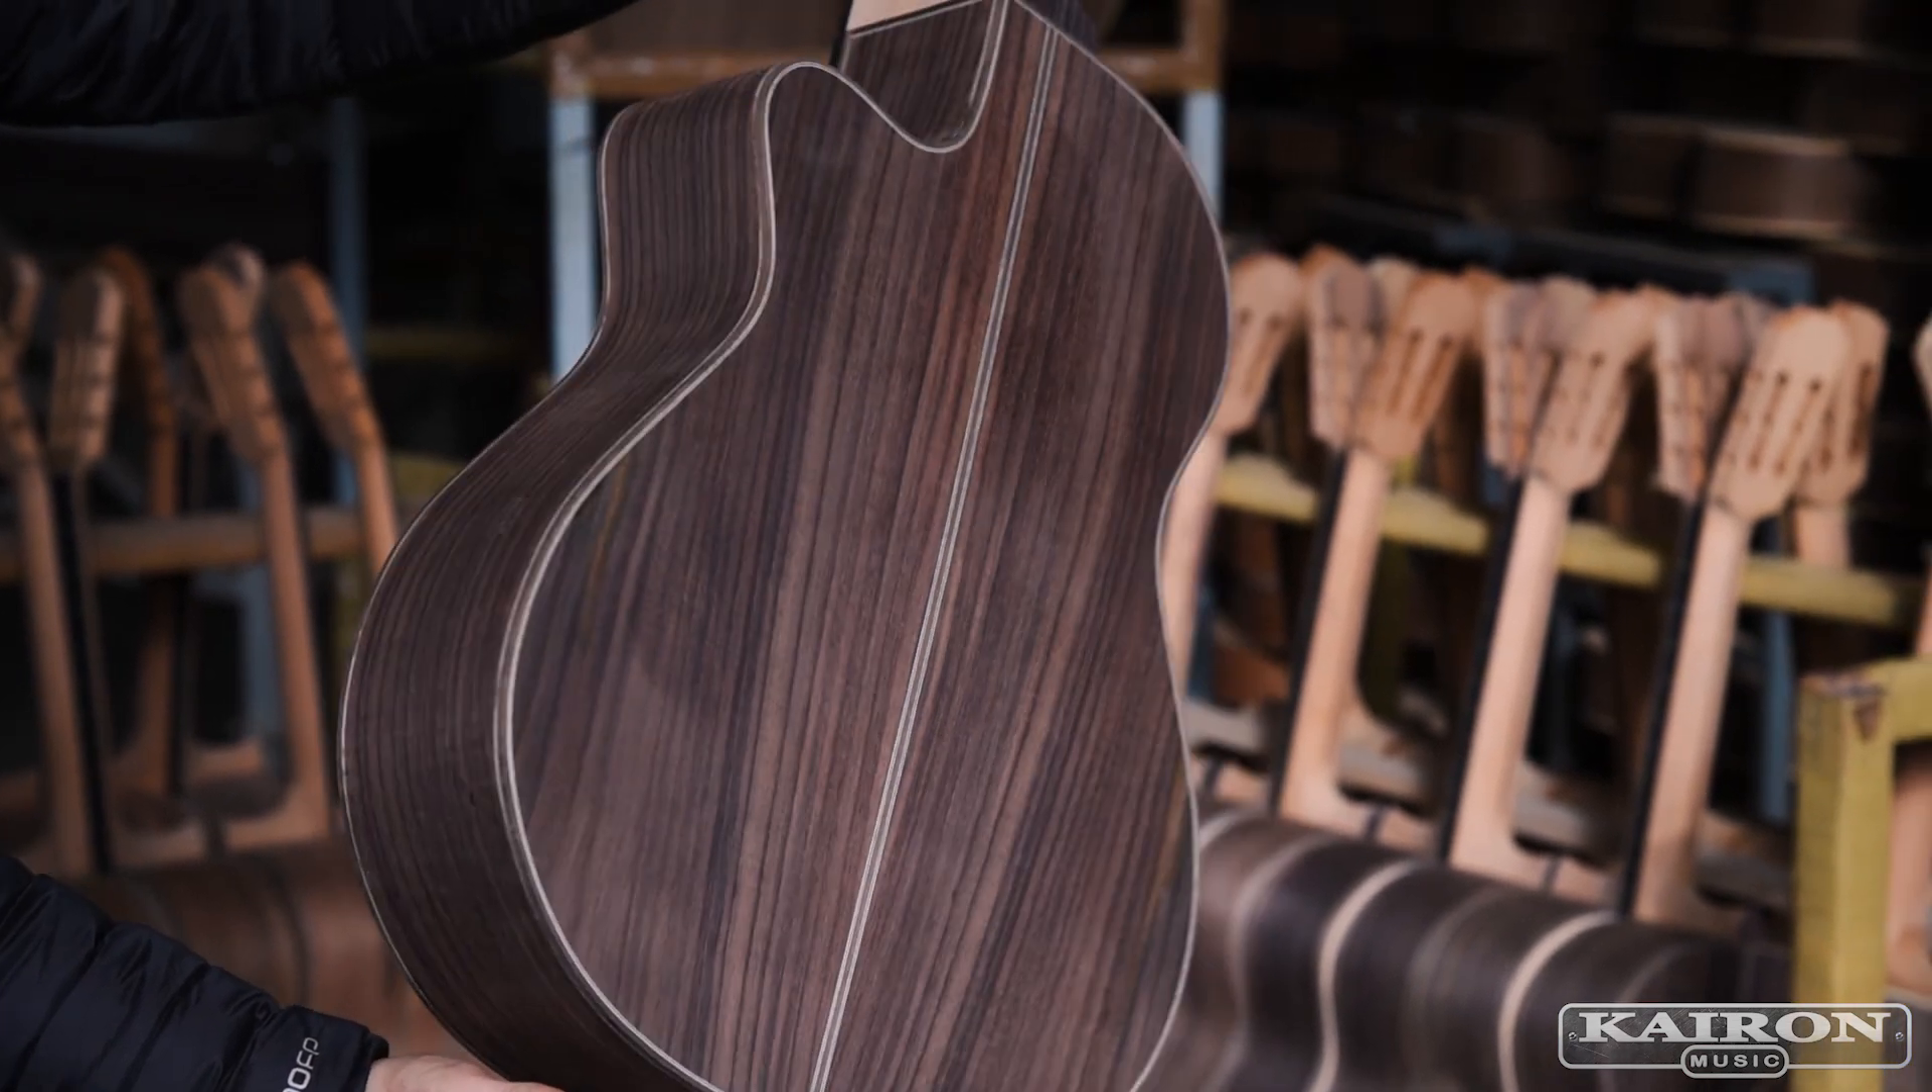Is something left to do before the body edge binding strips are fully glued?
No.